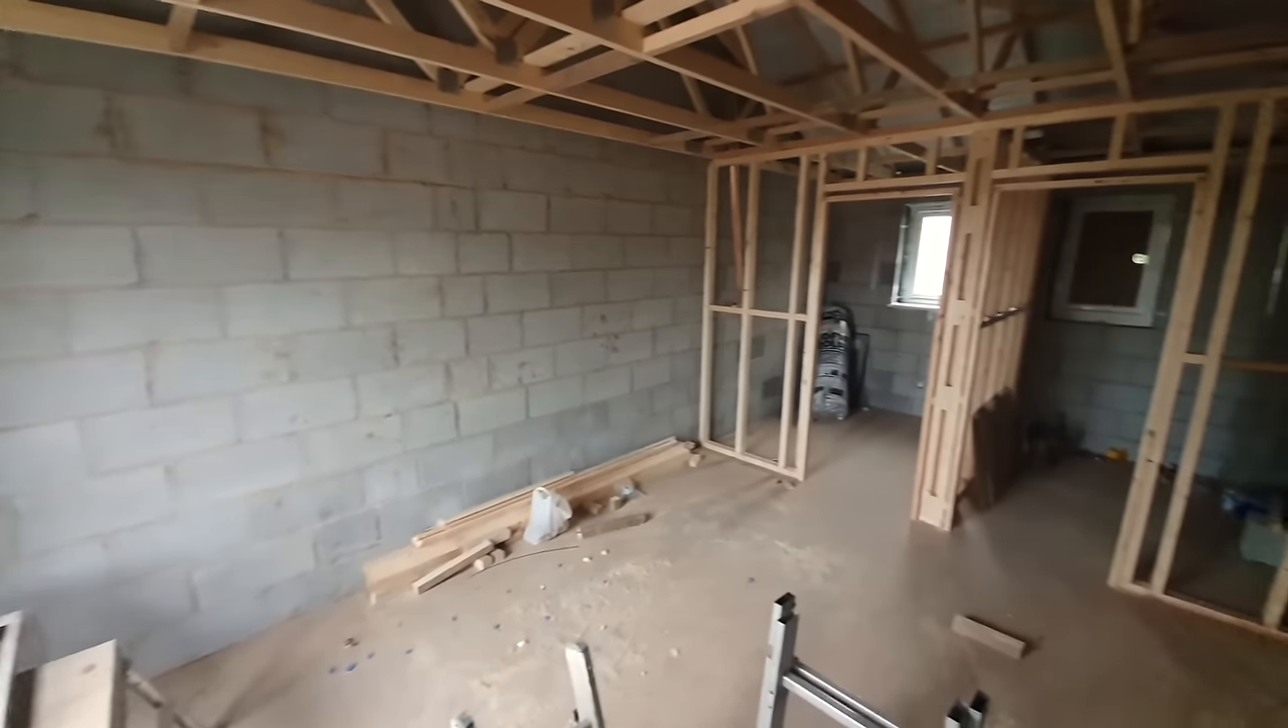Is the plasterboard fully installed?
No.